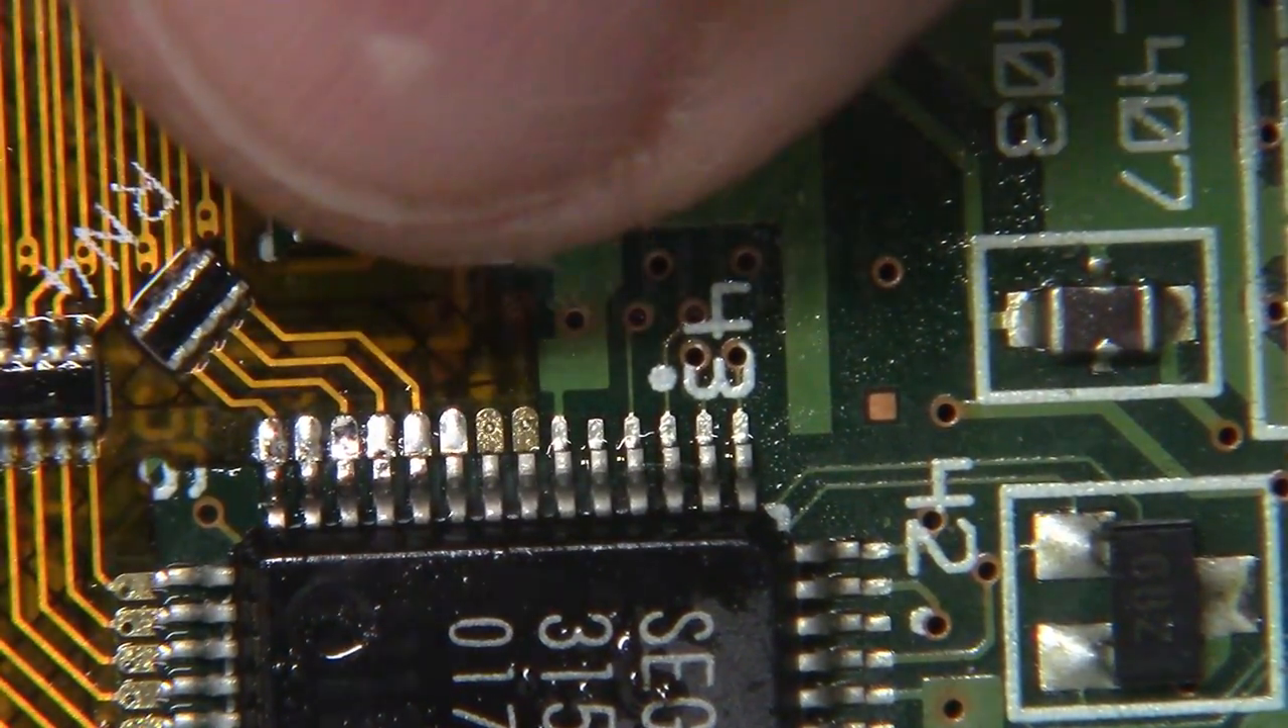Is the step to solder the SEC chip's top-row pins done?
No.